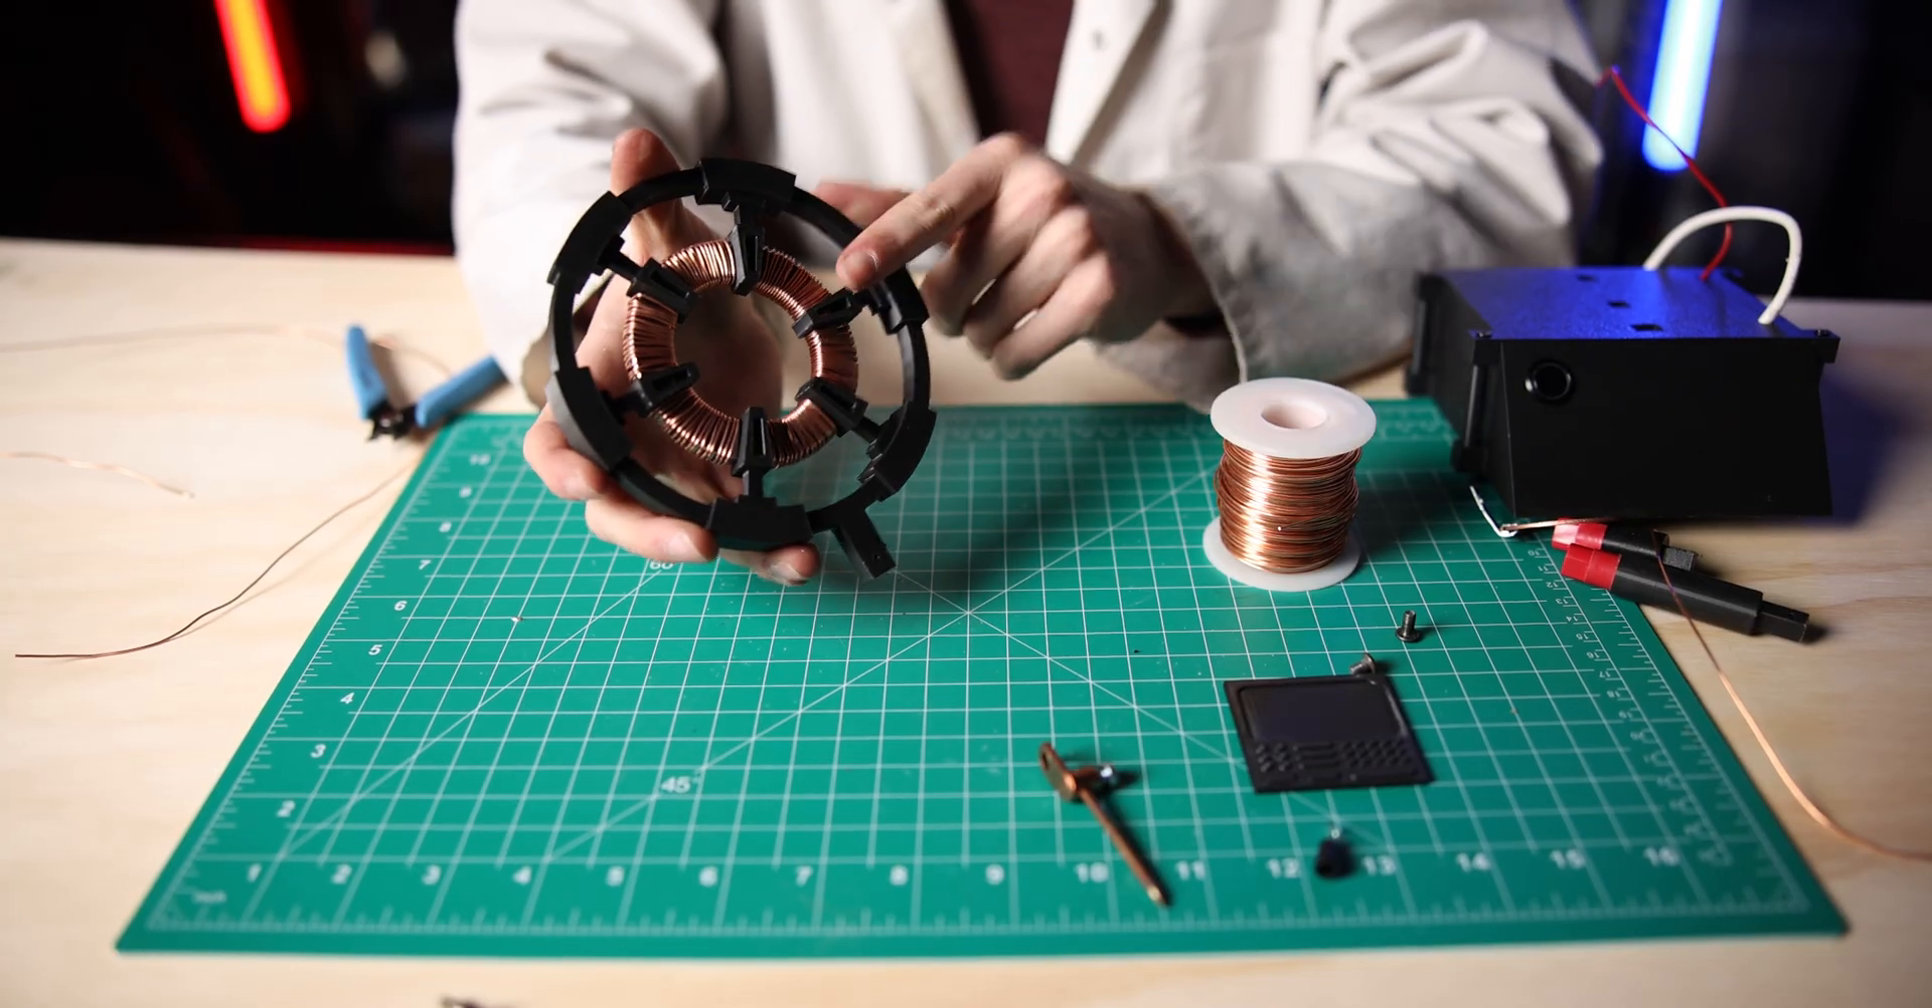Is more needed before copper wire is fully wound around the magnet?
No.